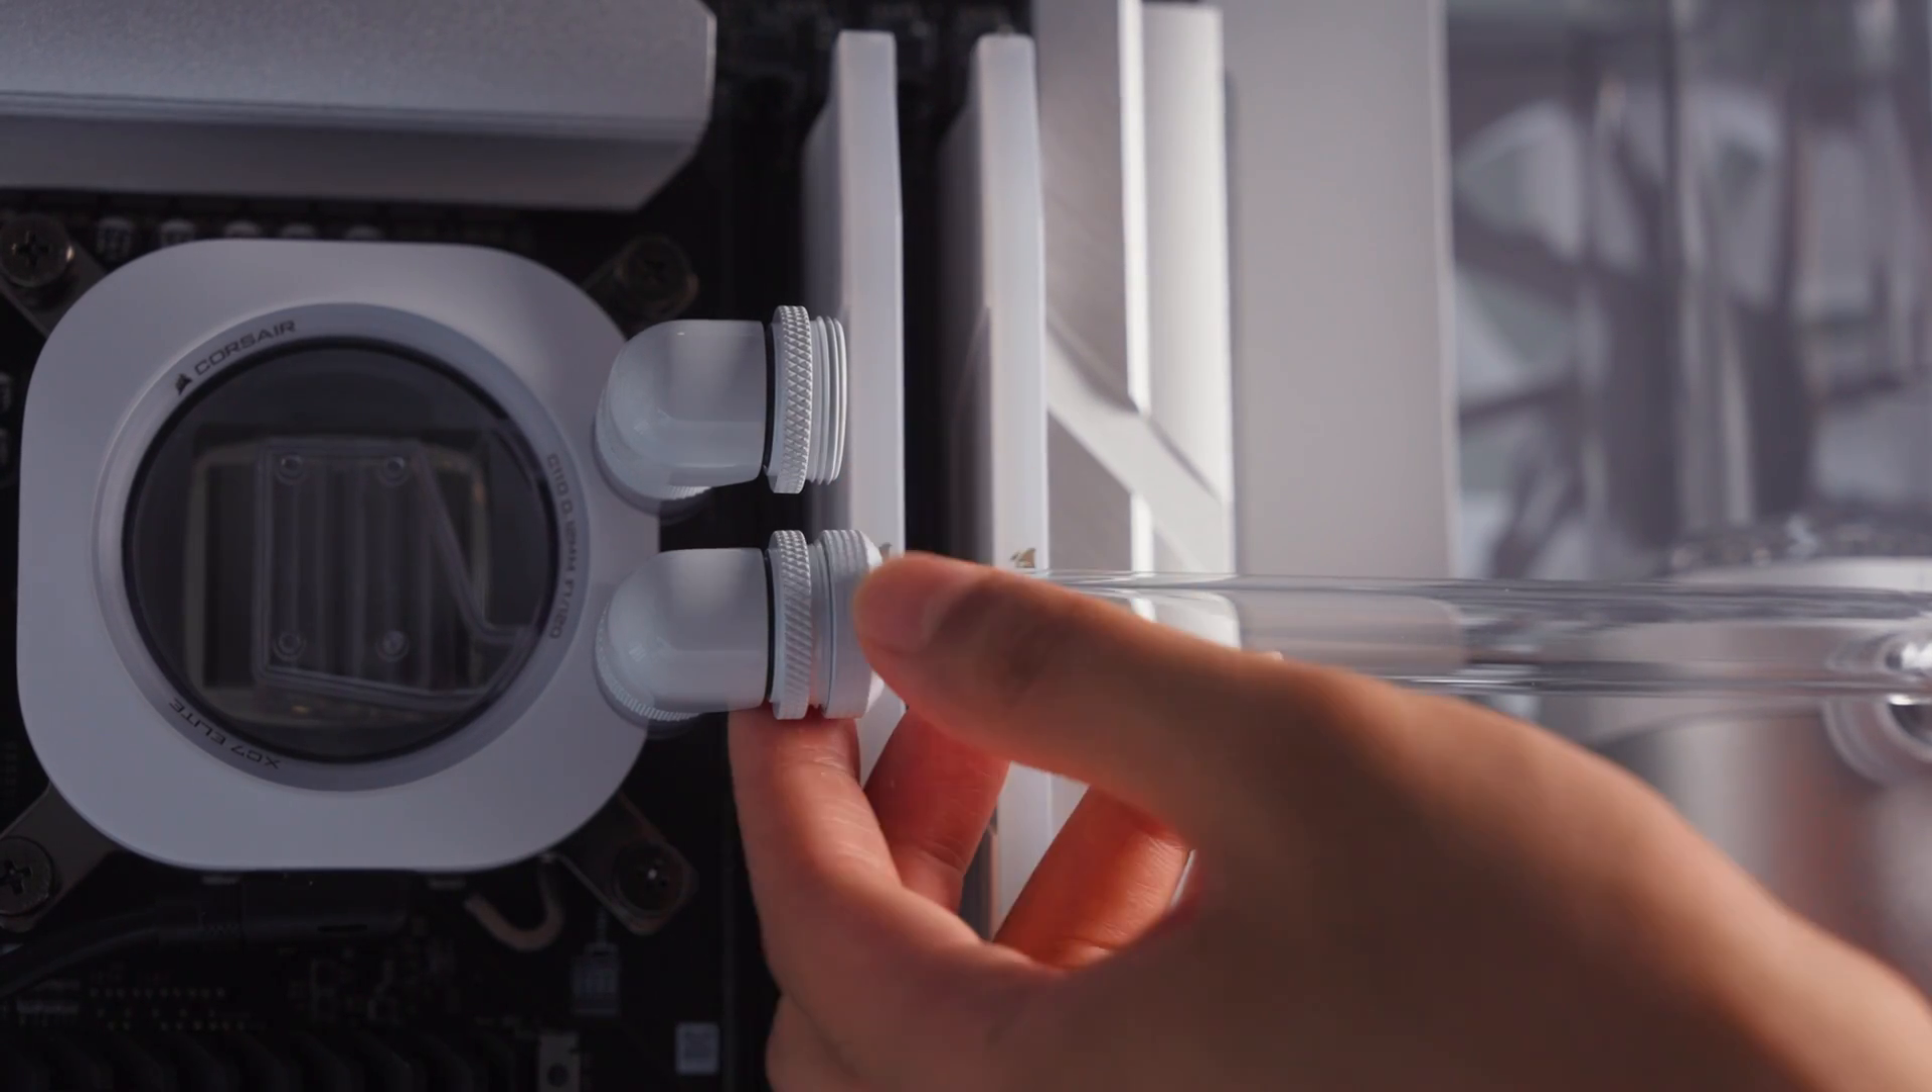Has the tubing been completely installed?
No.